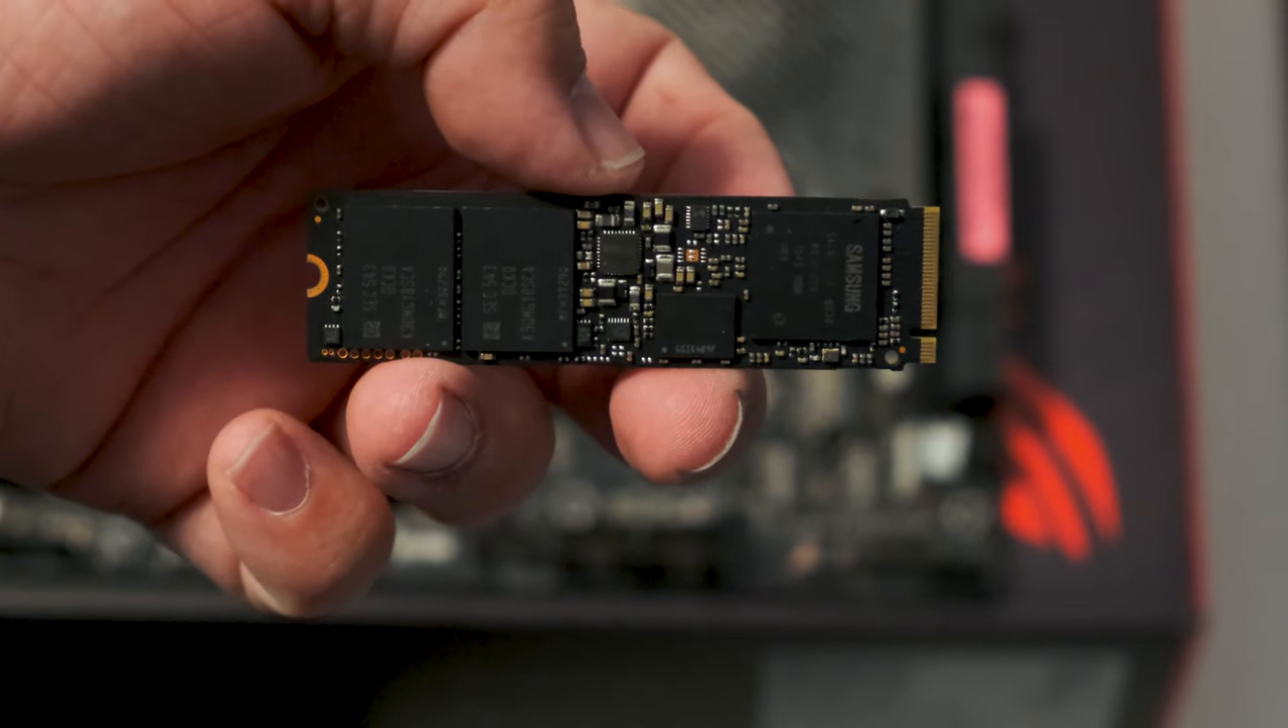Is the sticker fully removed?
Yes.